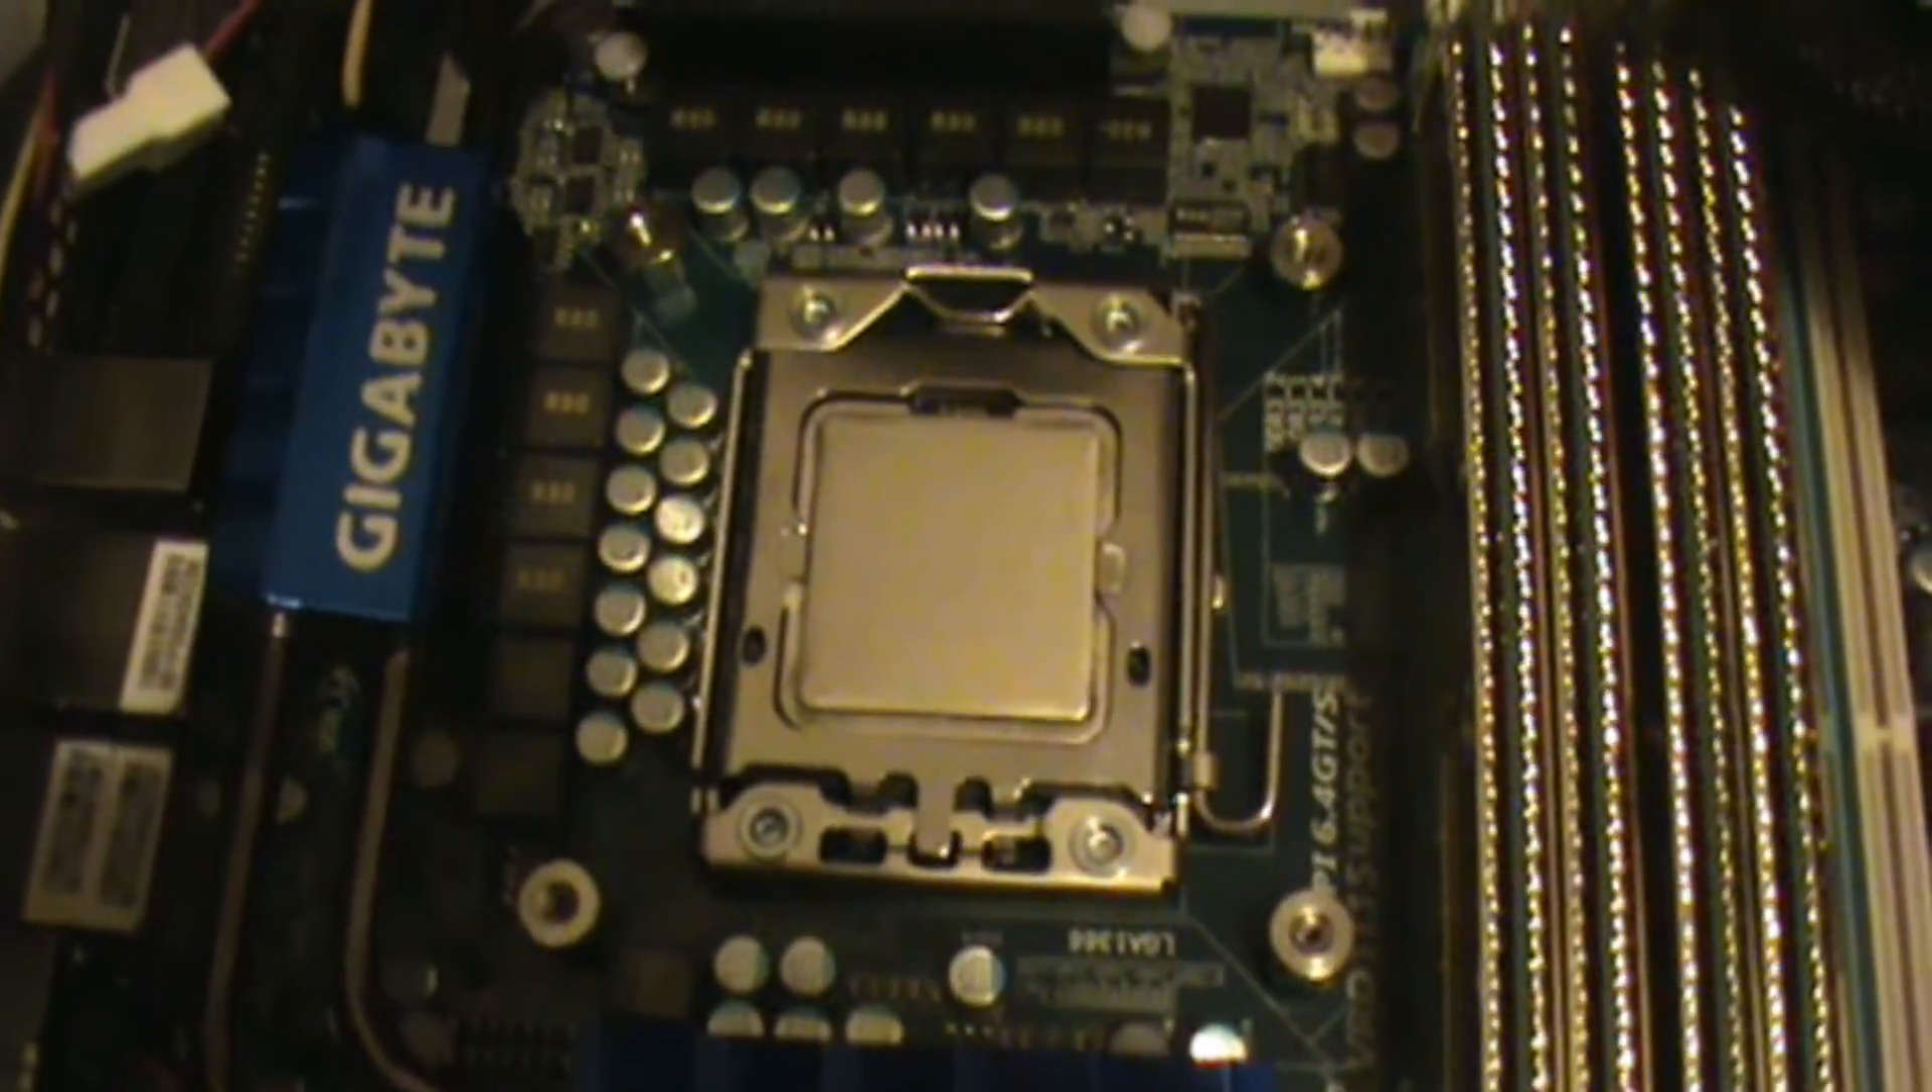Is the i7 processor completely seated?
Yes.